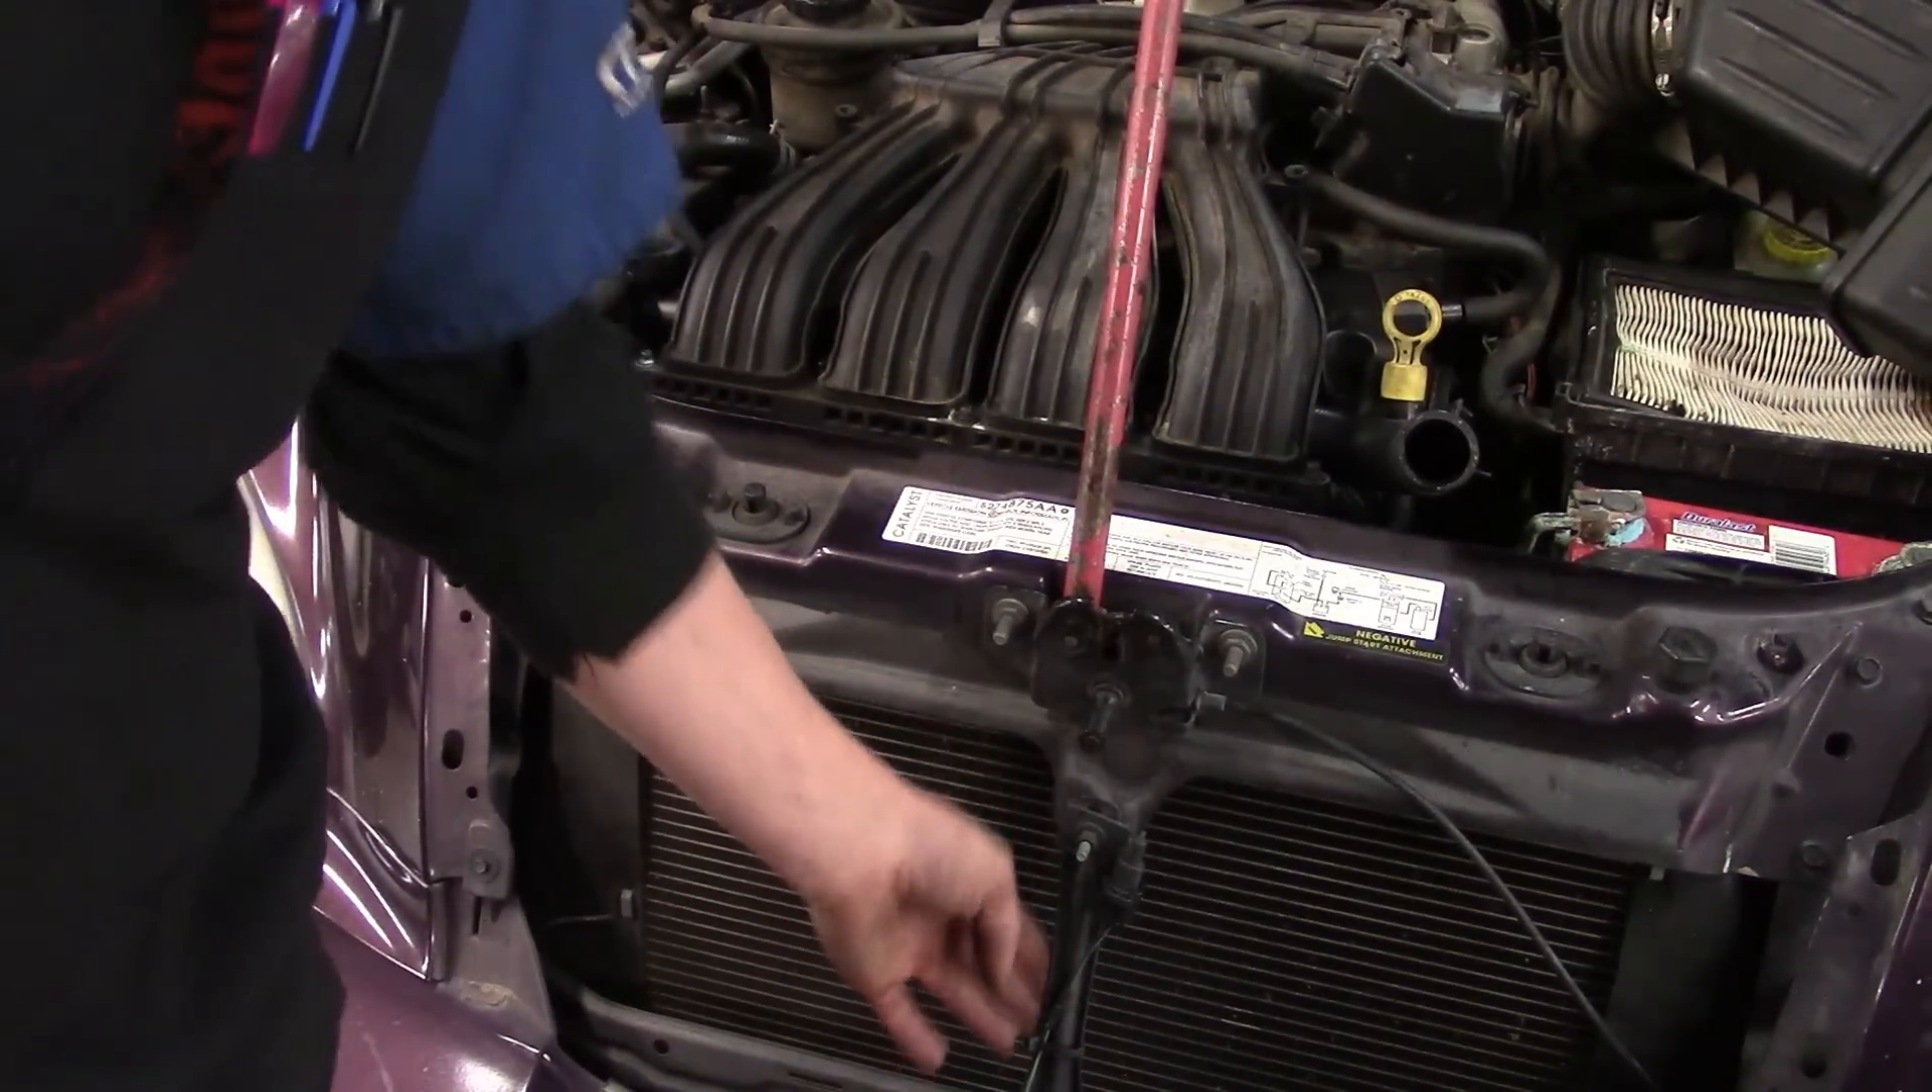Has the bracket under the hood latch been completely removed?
No.